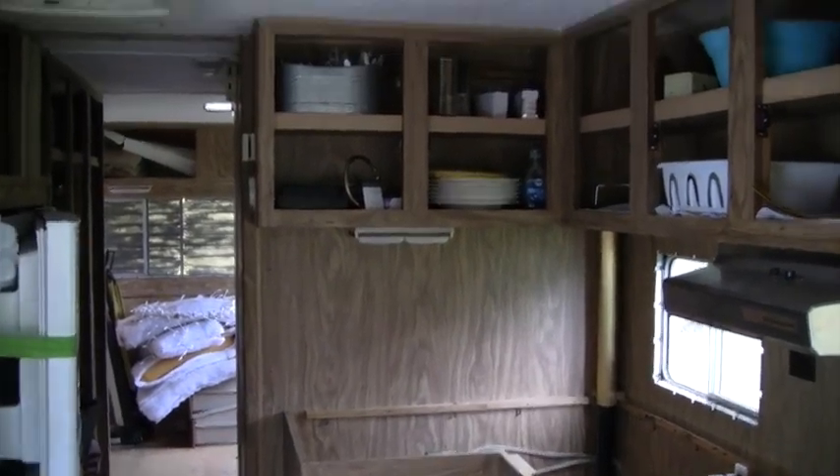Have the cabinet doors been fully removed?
Yes.